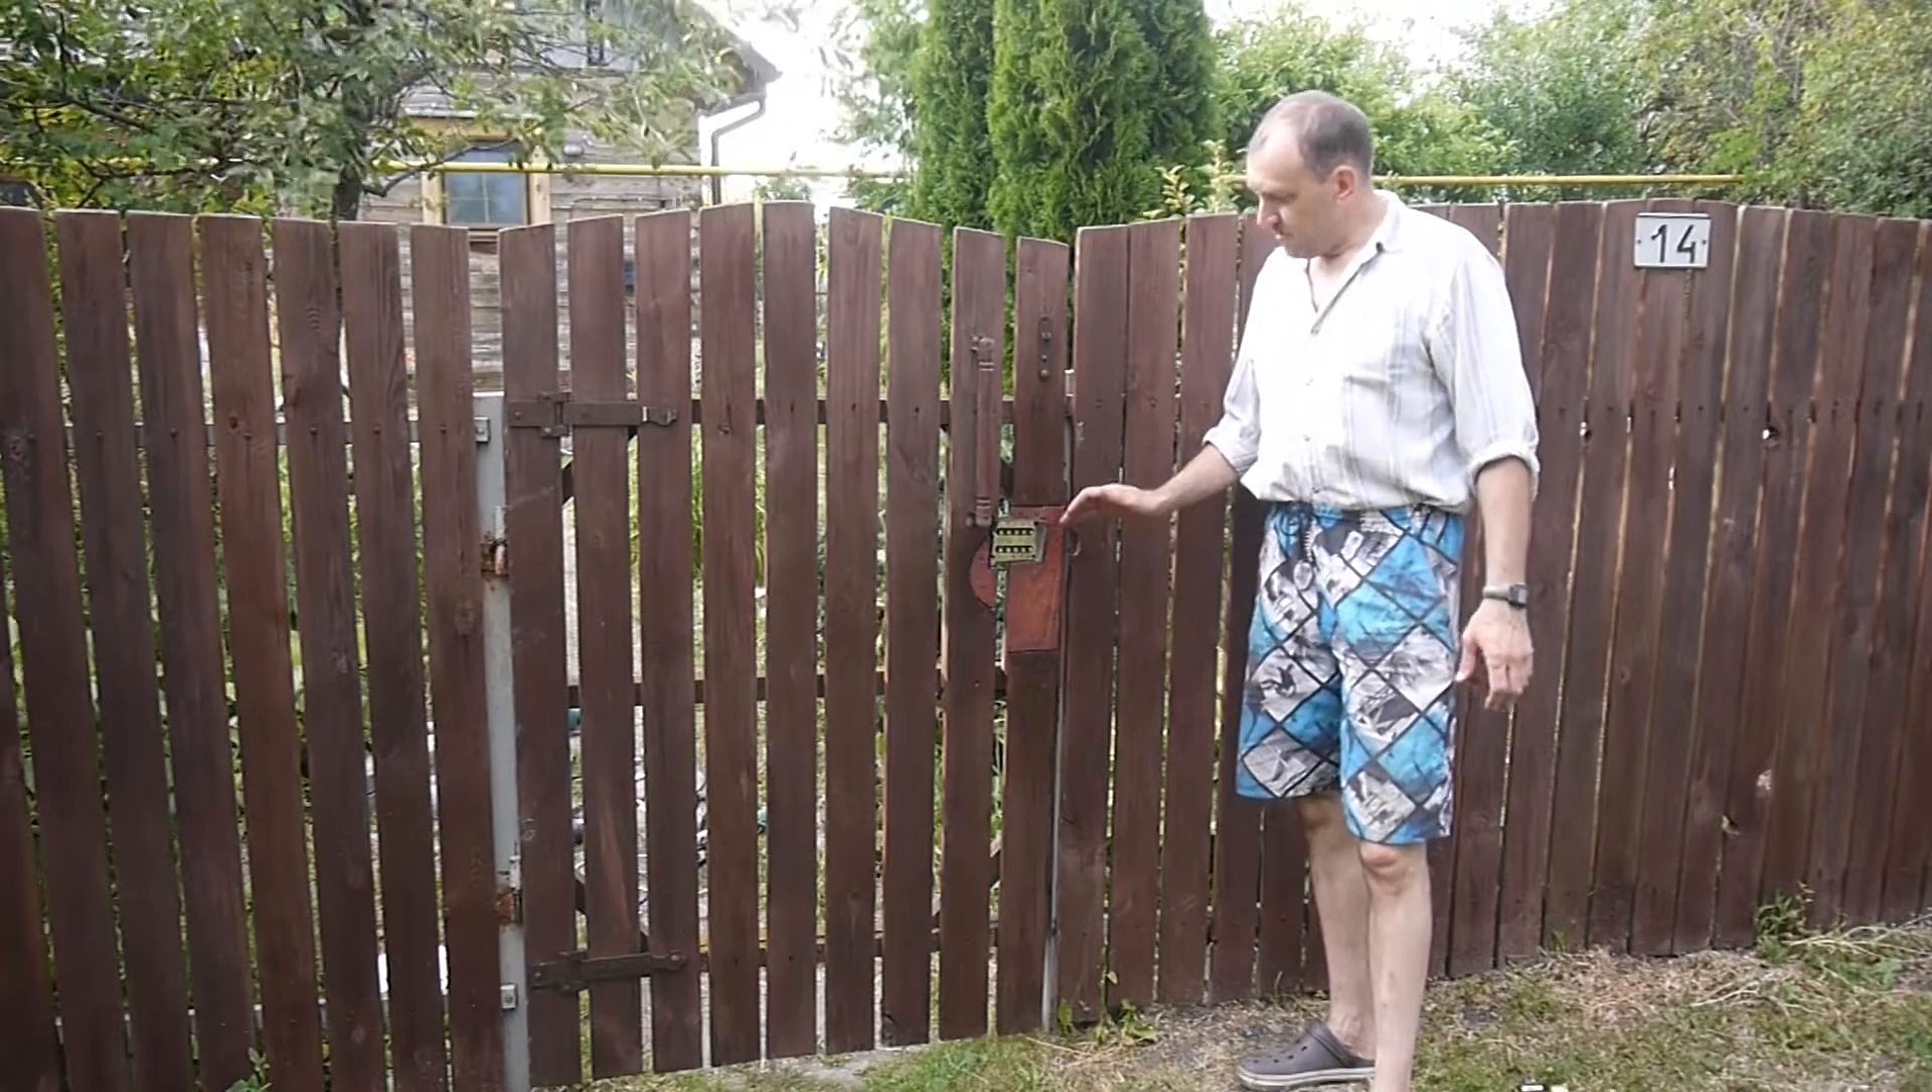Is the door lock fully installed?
Yes.